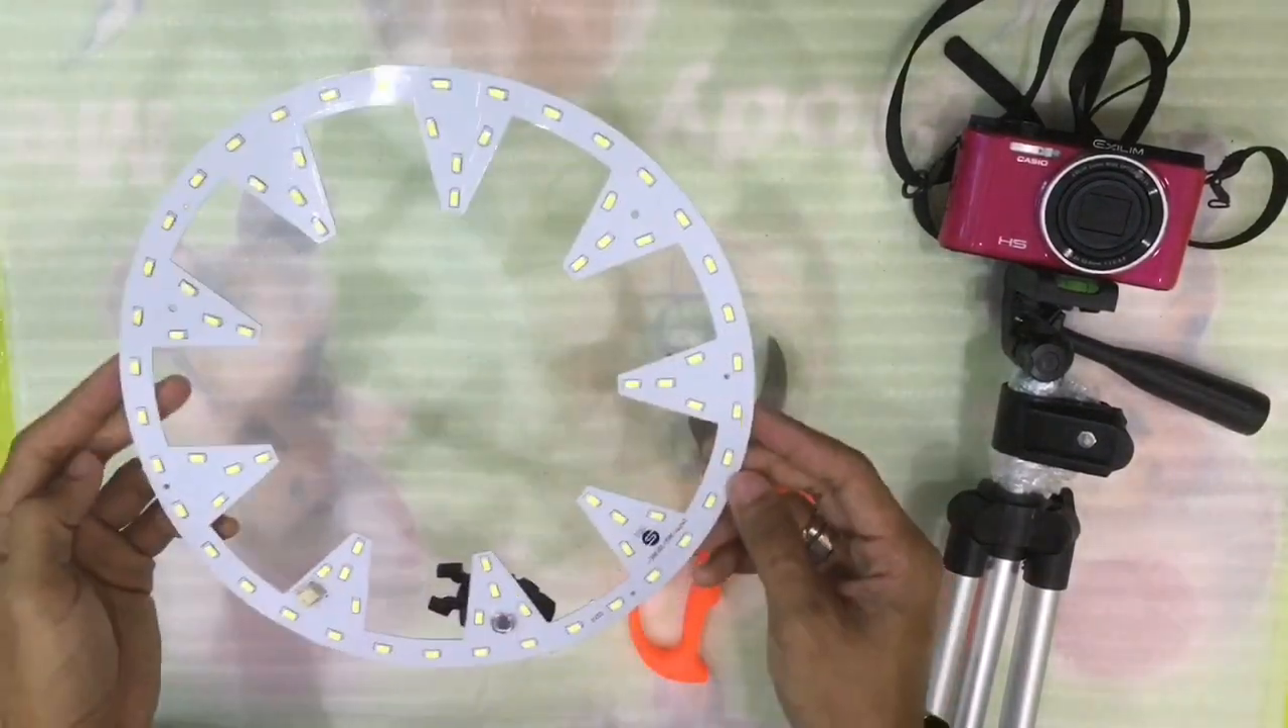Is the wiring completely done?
No.